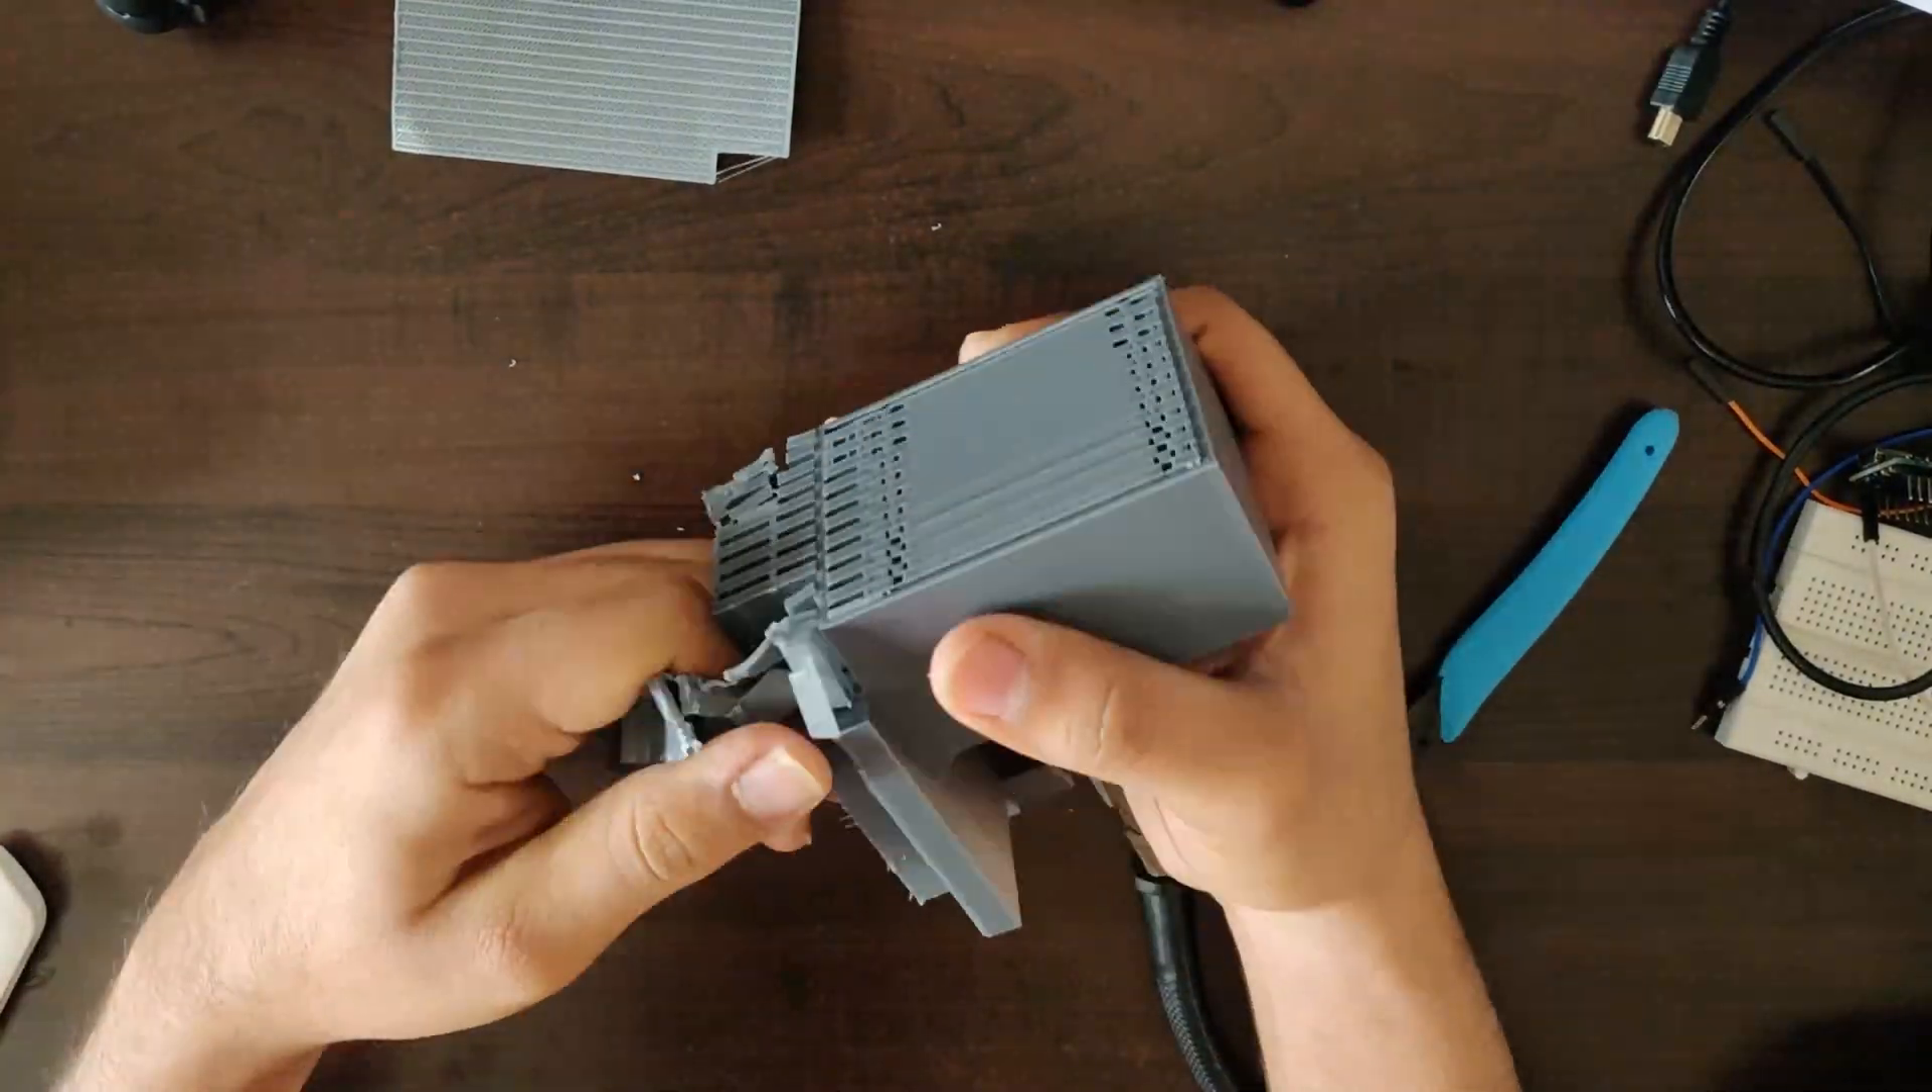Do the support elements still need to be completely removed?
Yes.